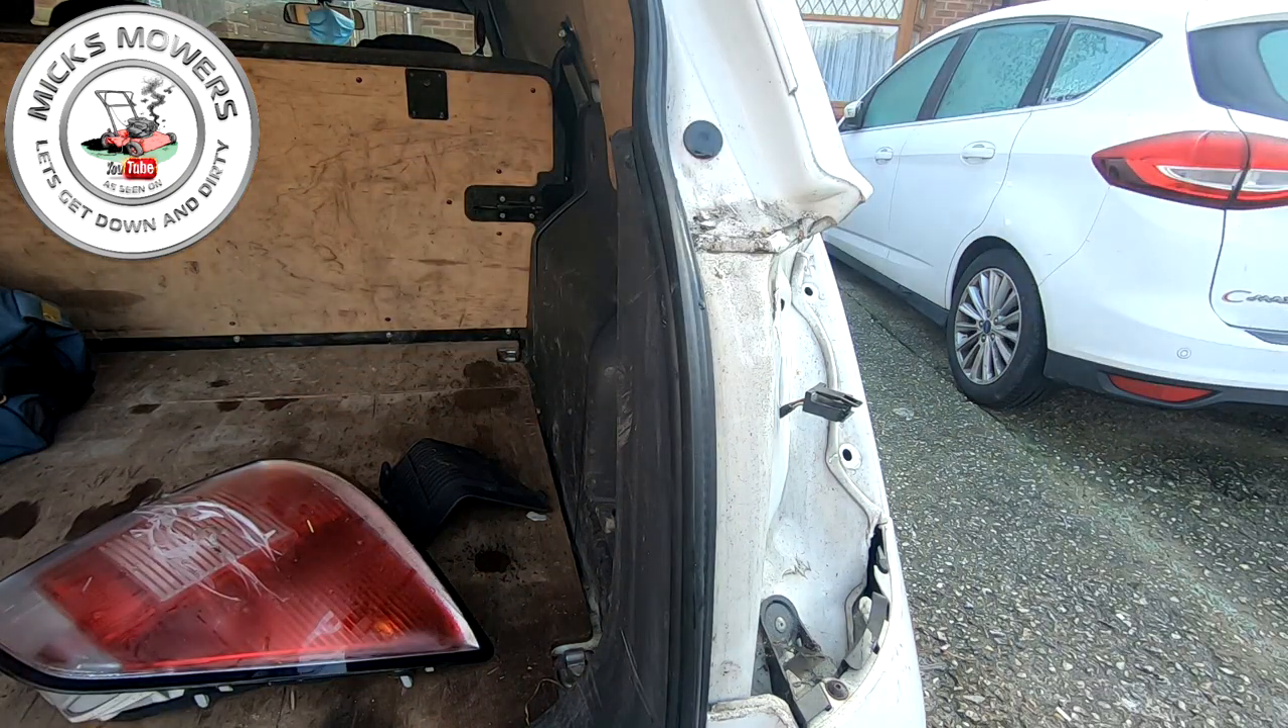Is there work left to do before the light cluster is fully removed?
No.